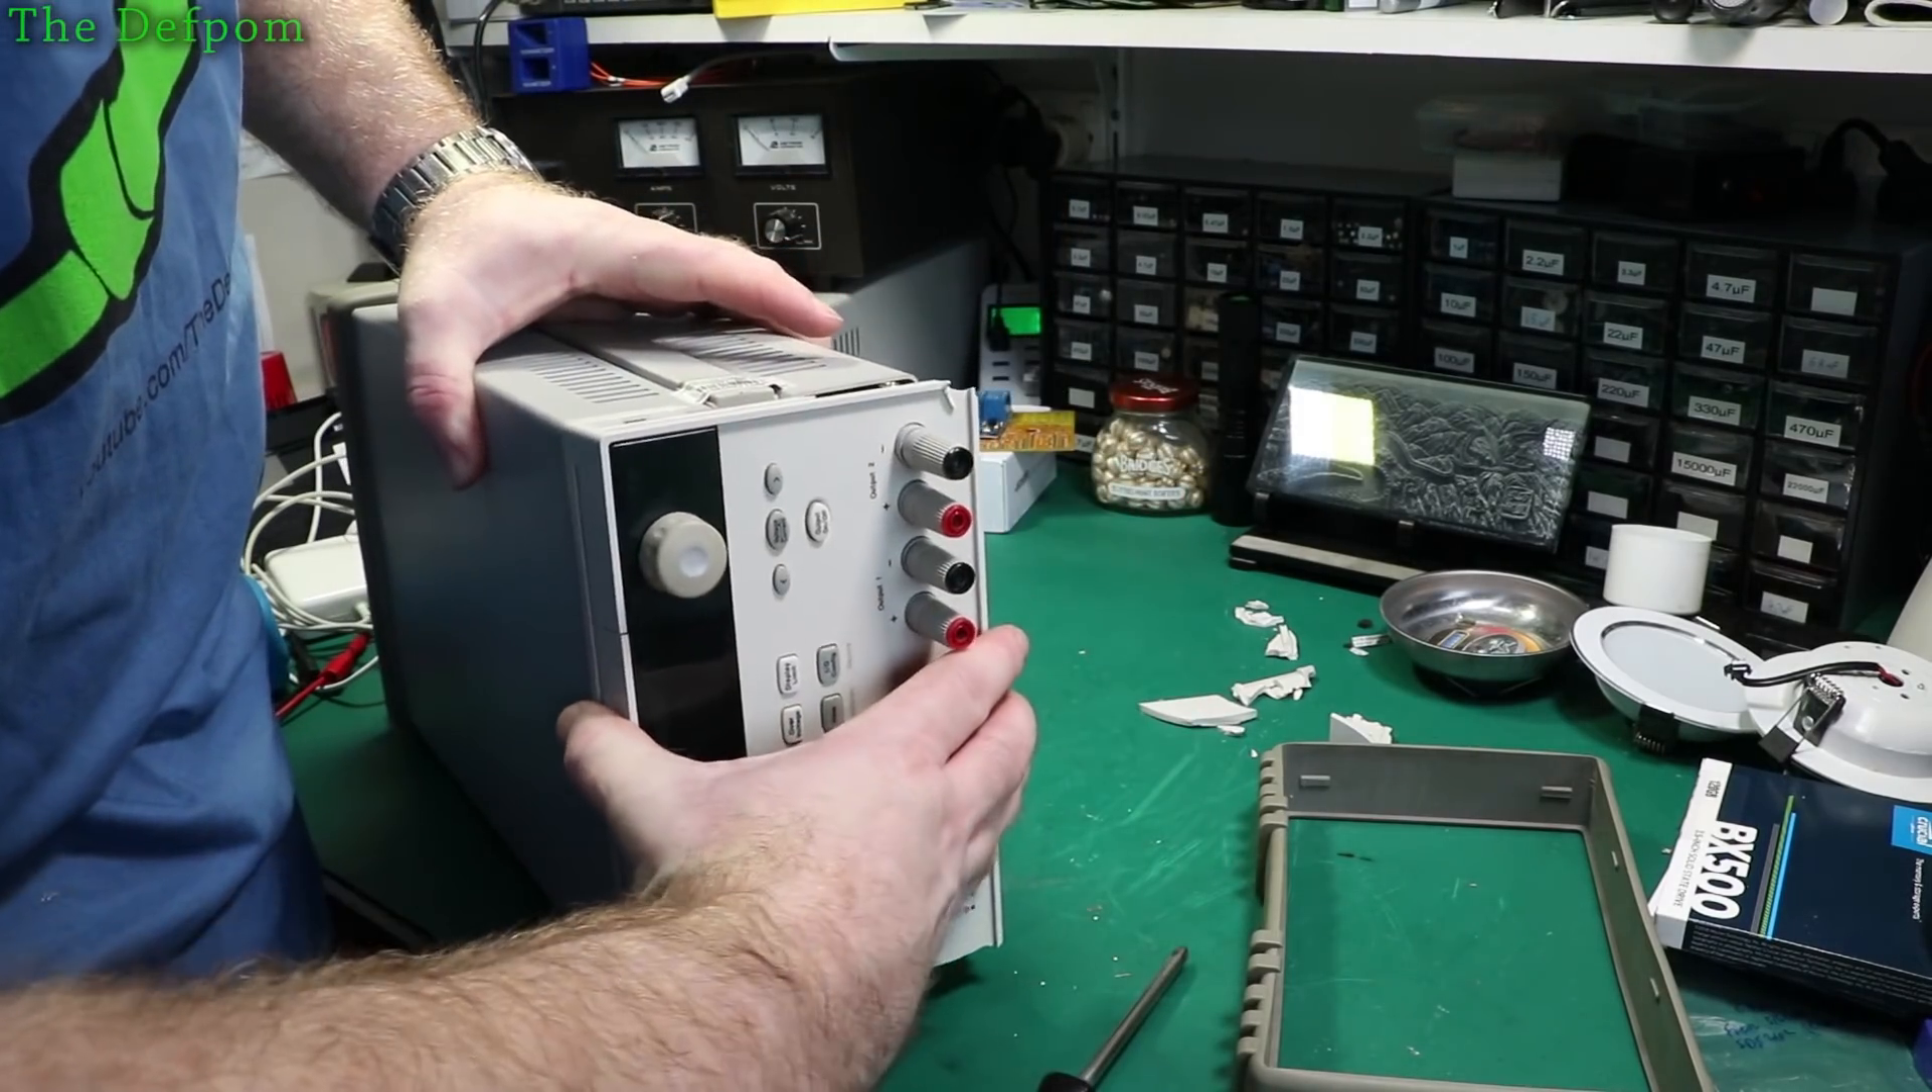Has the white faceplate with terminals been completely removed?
No.